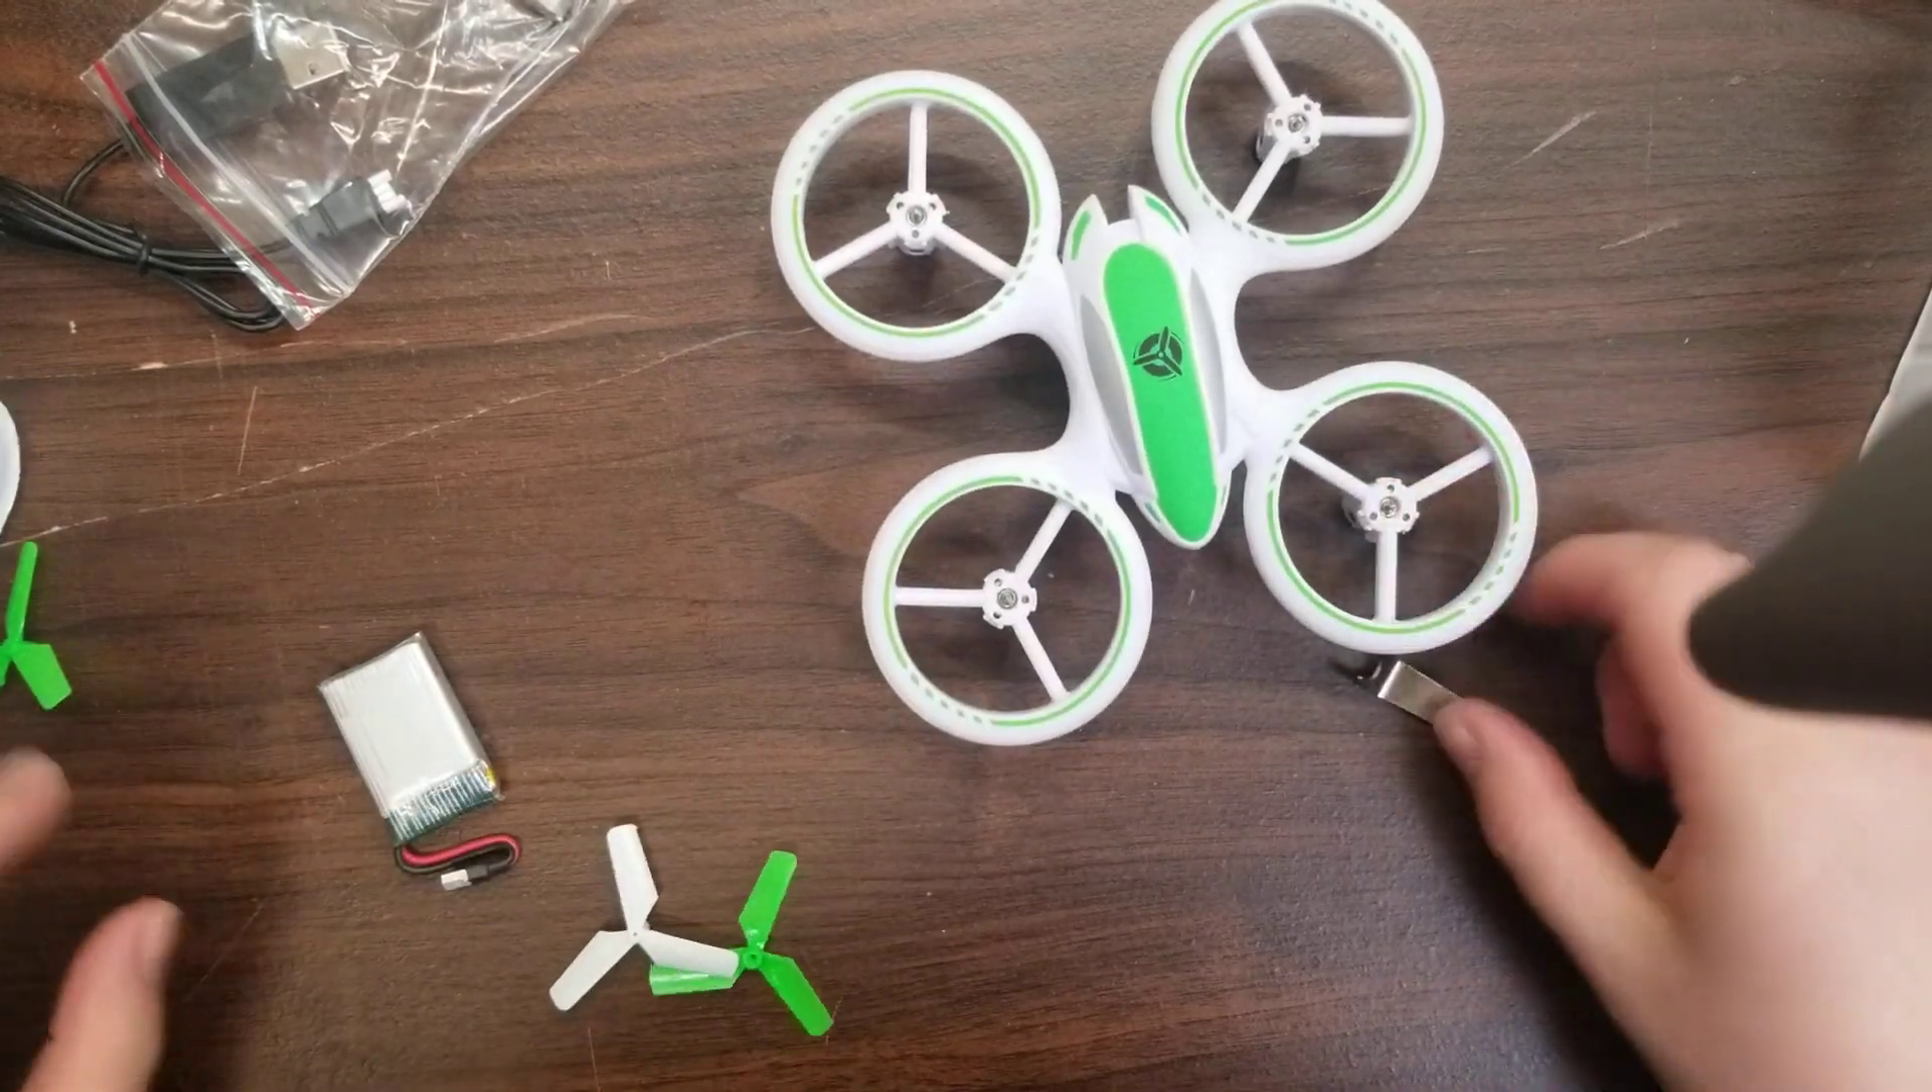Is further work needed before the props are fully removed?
No.